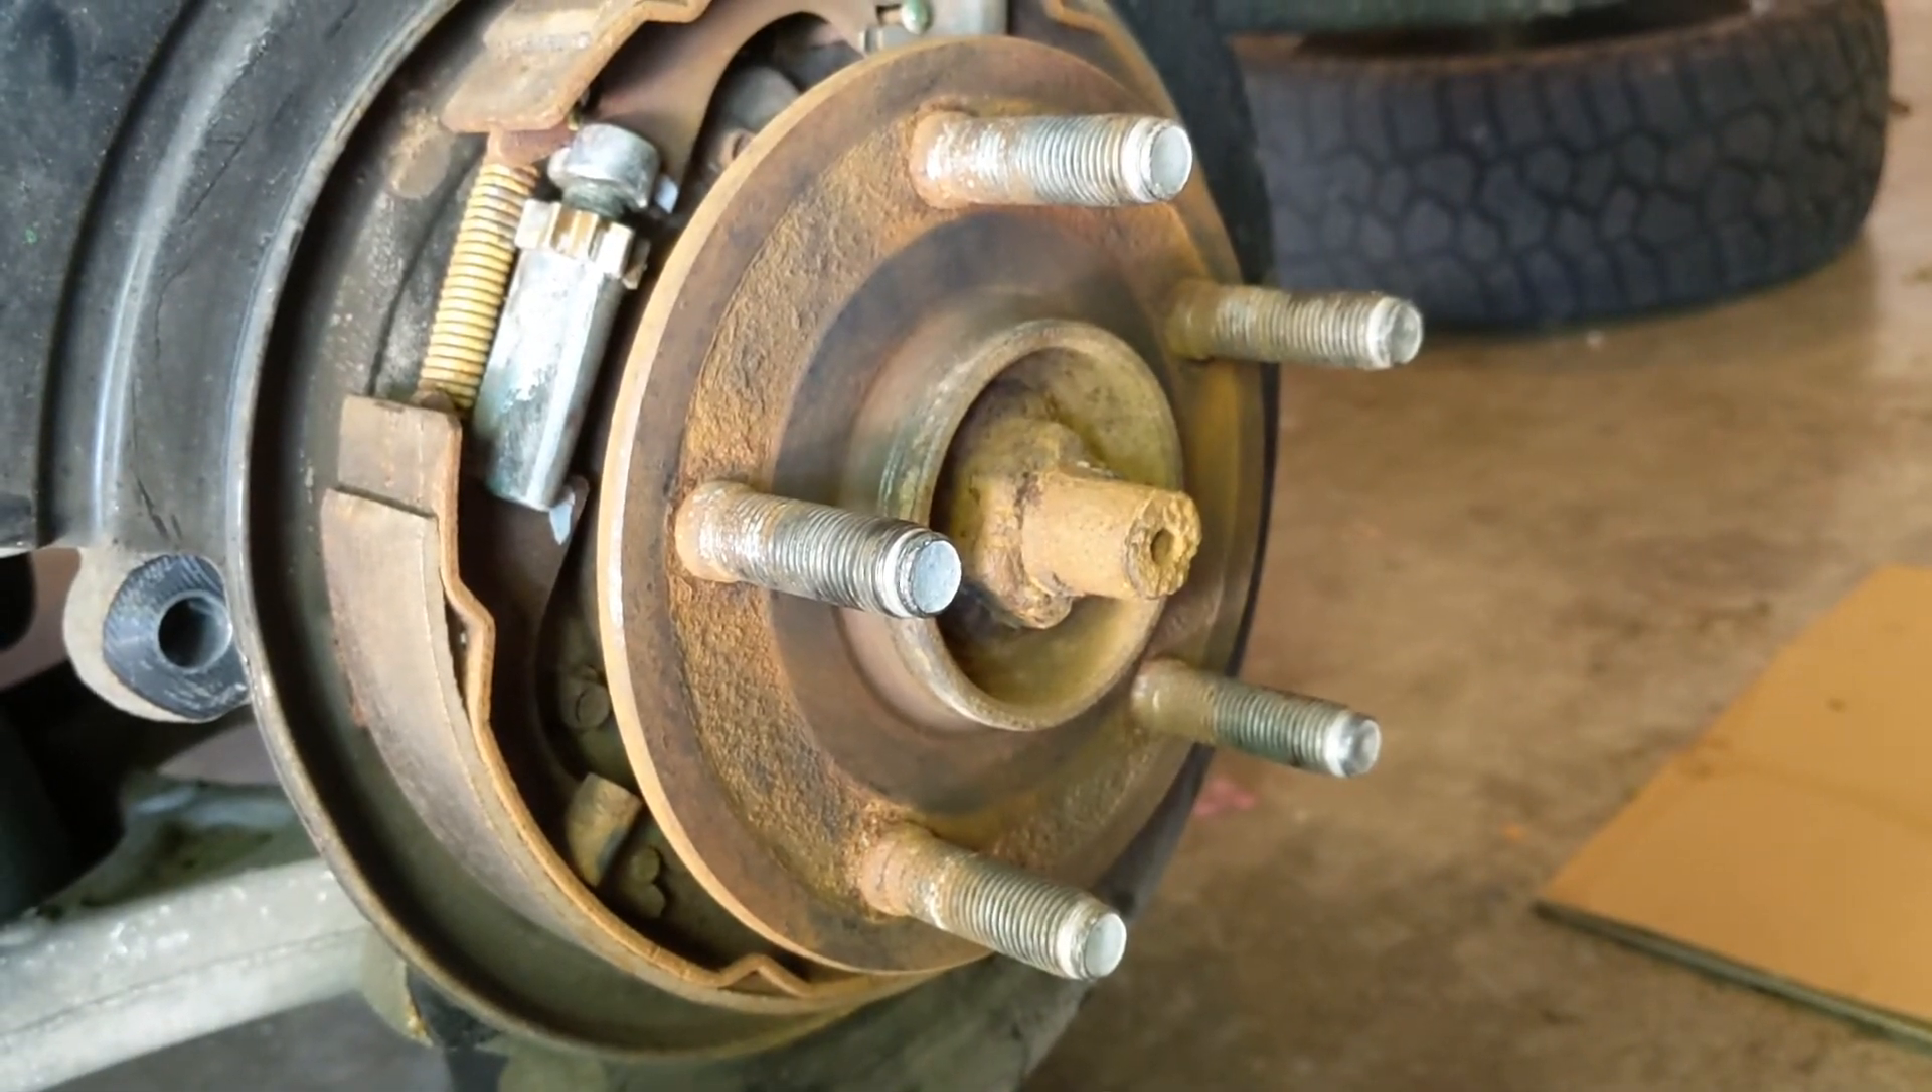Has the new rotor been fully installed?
No.